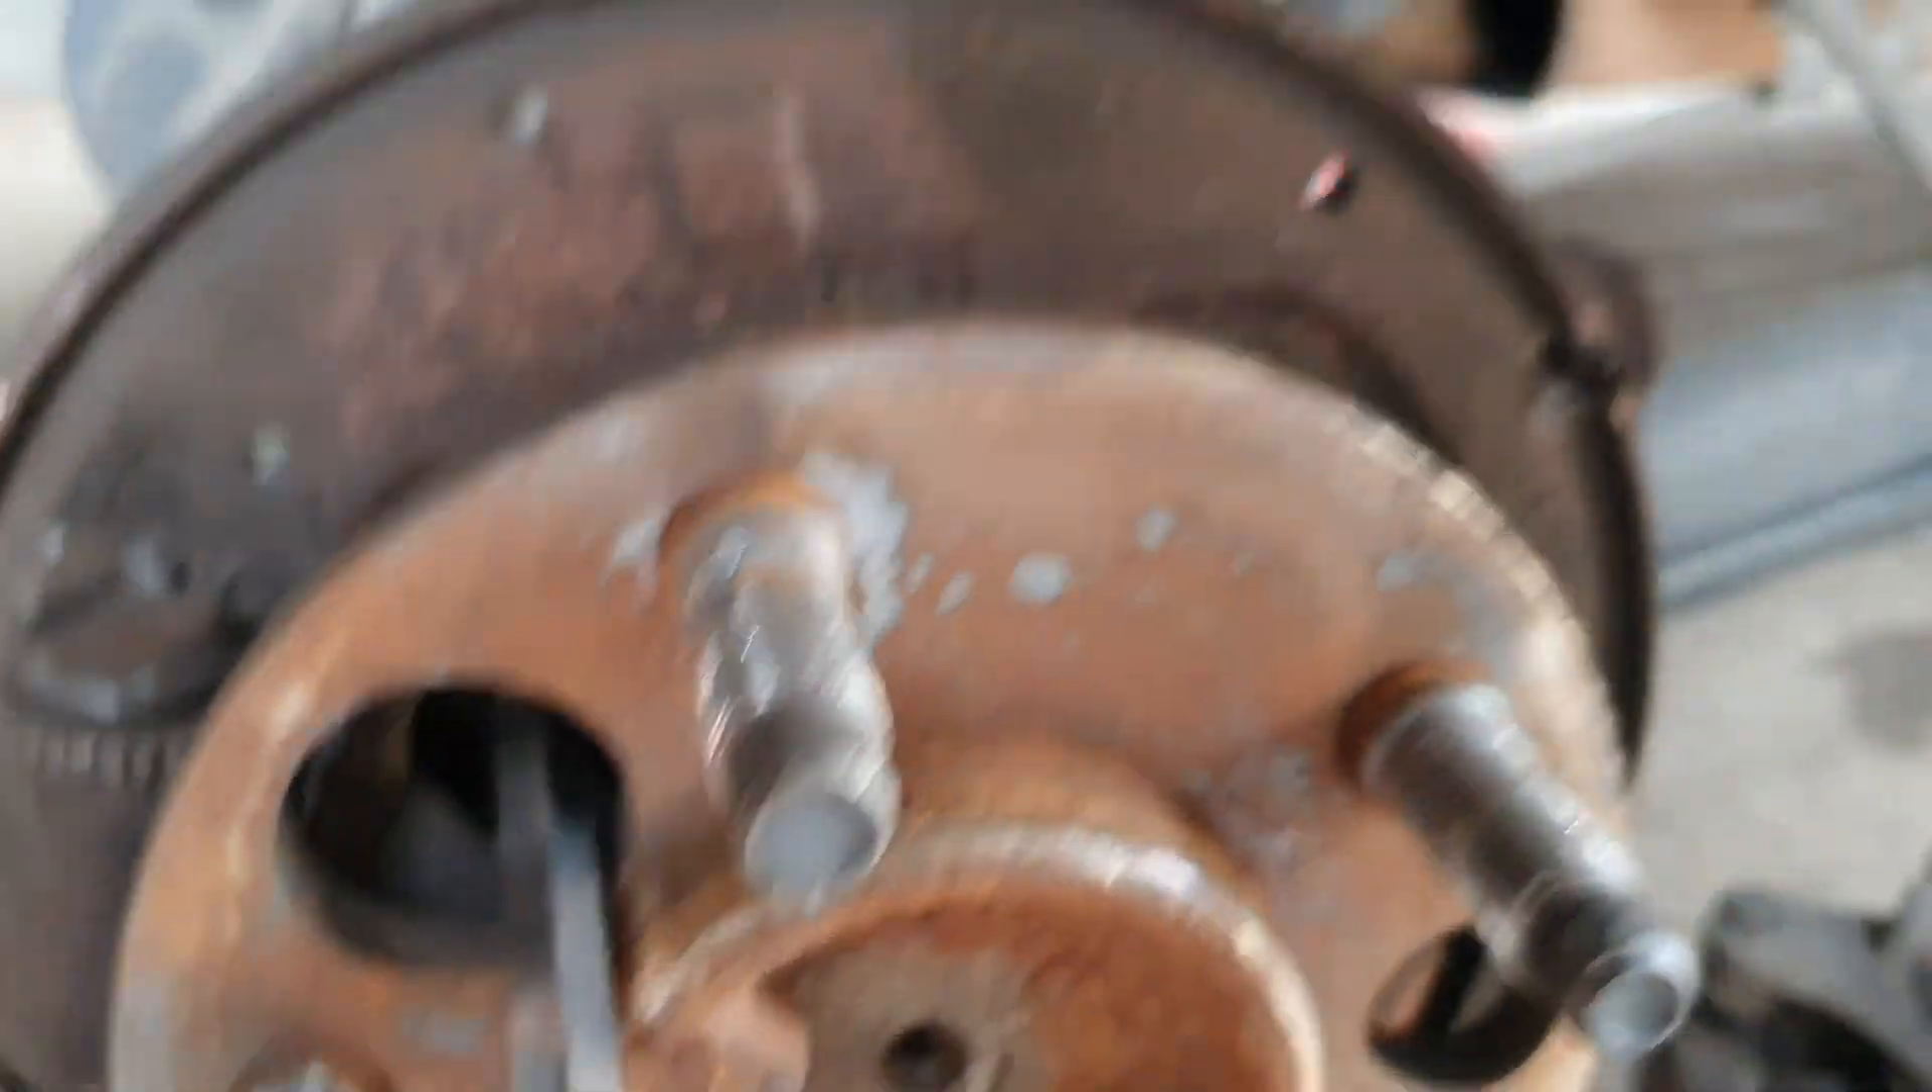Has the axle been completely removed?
No.